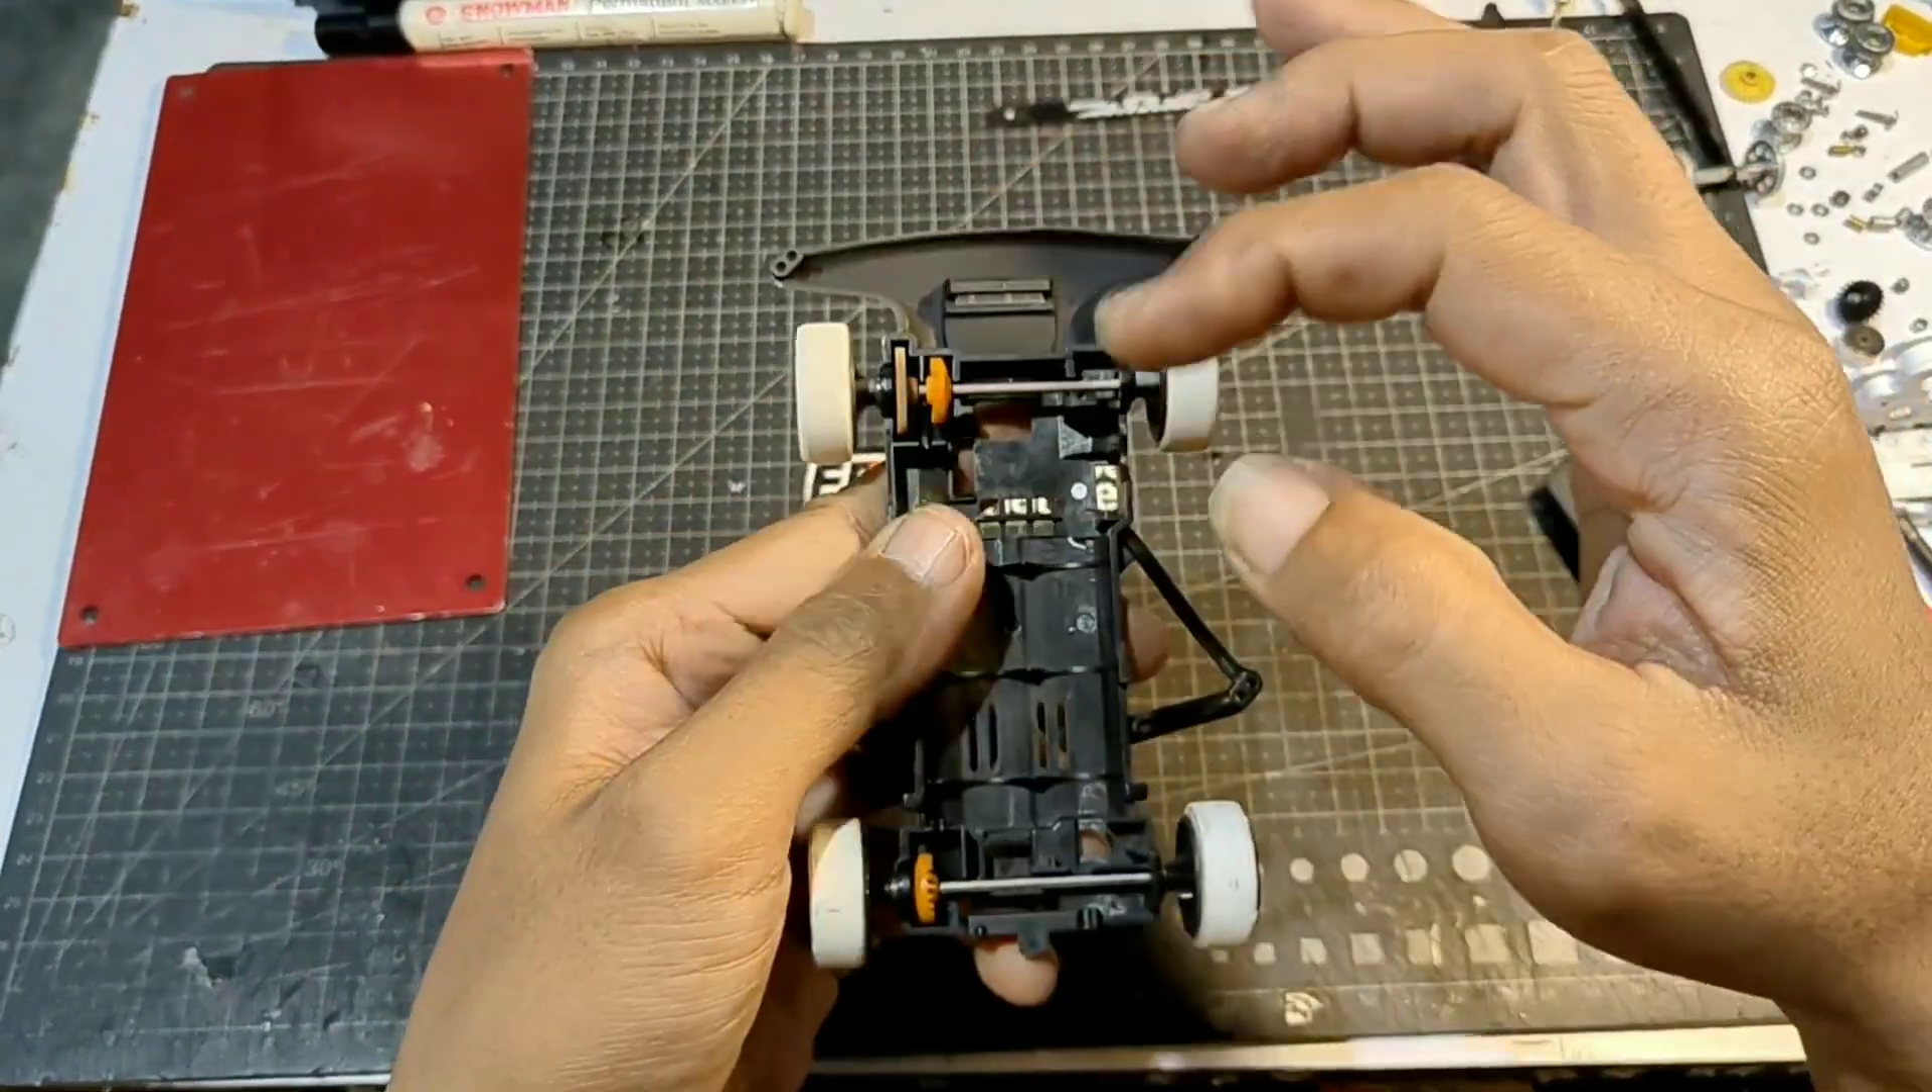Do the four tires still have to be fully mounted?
No.